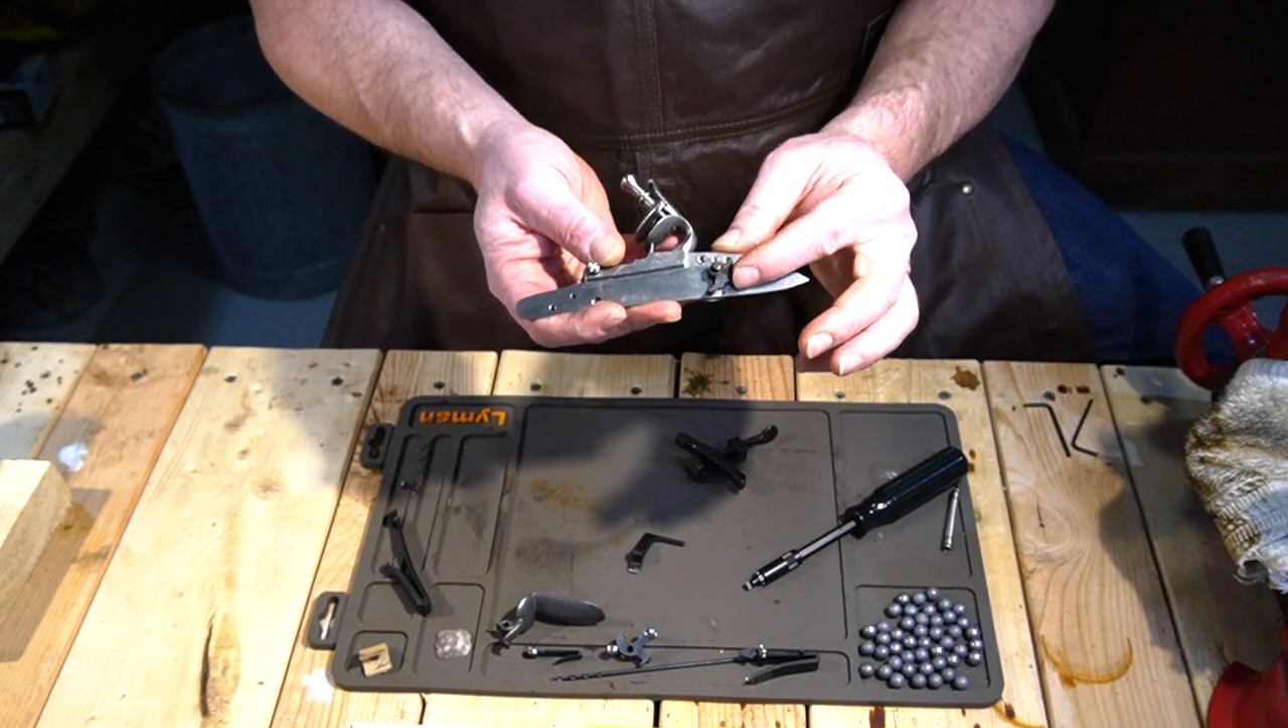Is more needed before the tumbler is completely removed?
Yes.